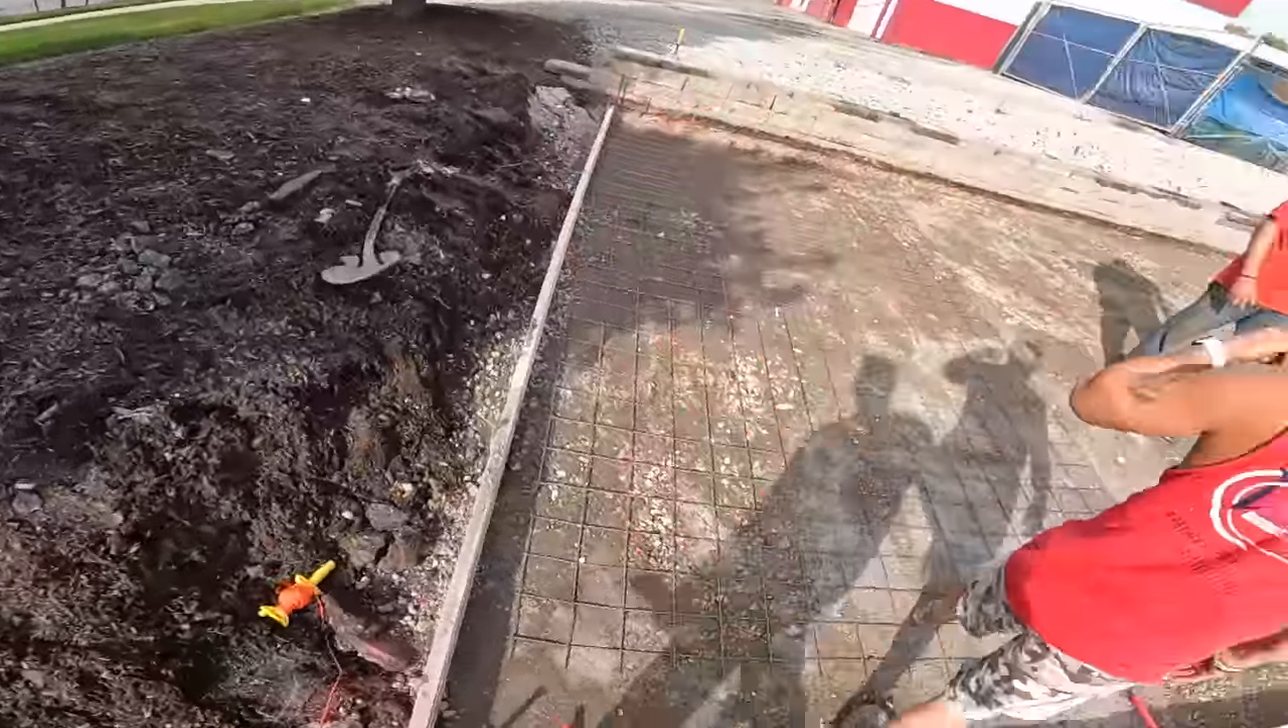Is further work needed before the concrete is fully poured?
Yes.